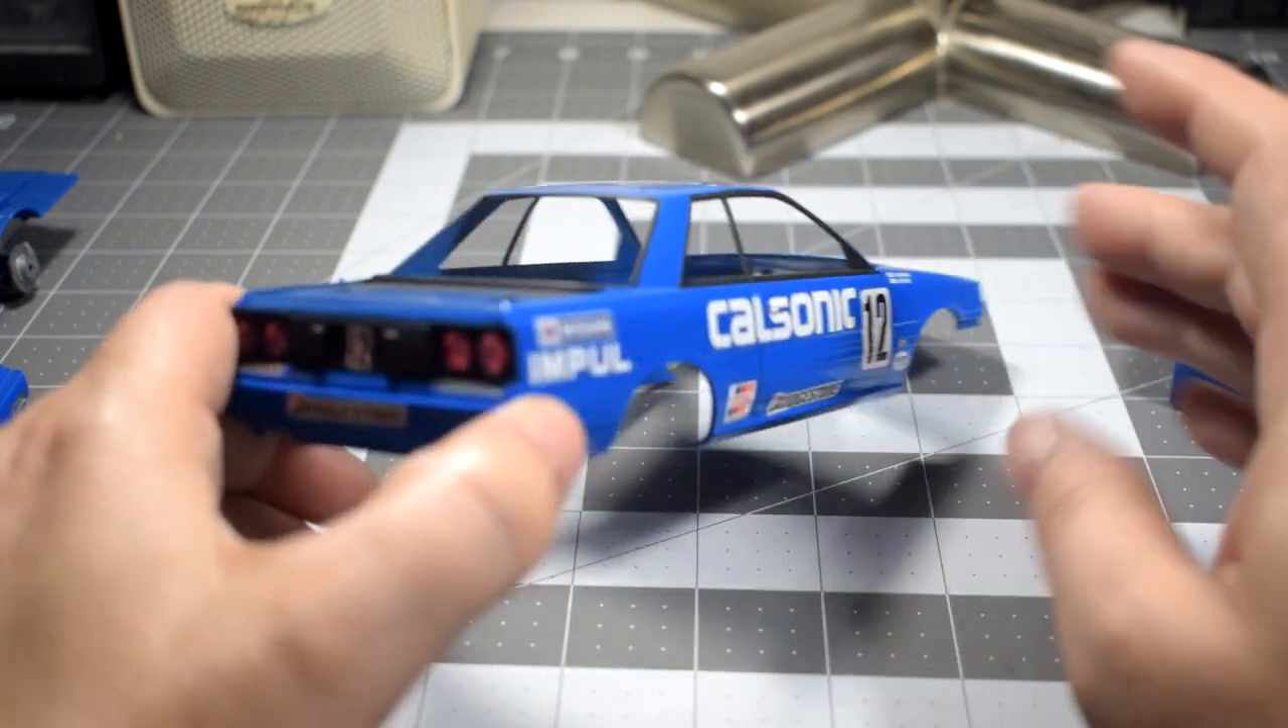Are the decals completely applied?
Yes.